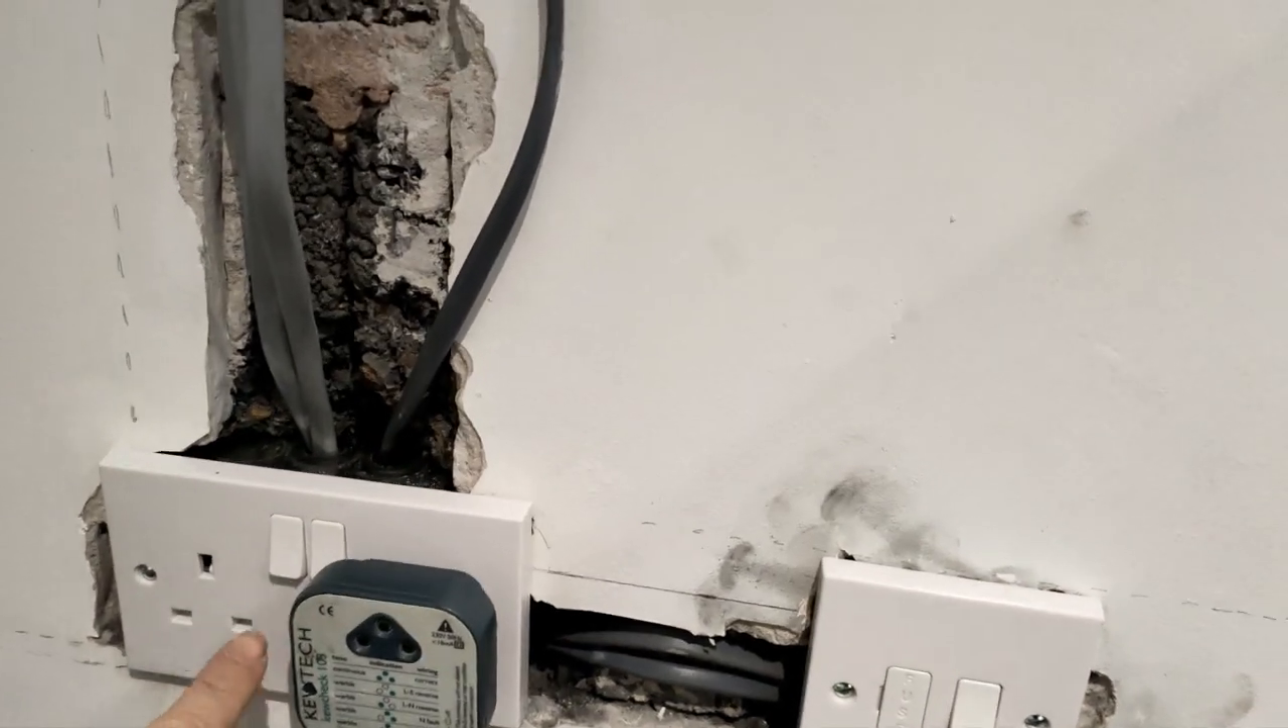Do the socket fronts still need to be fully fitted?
No.